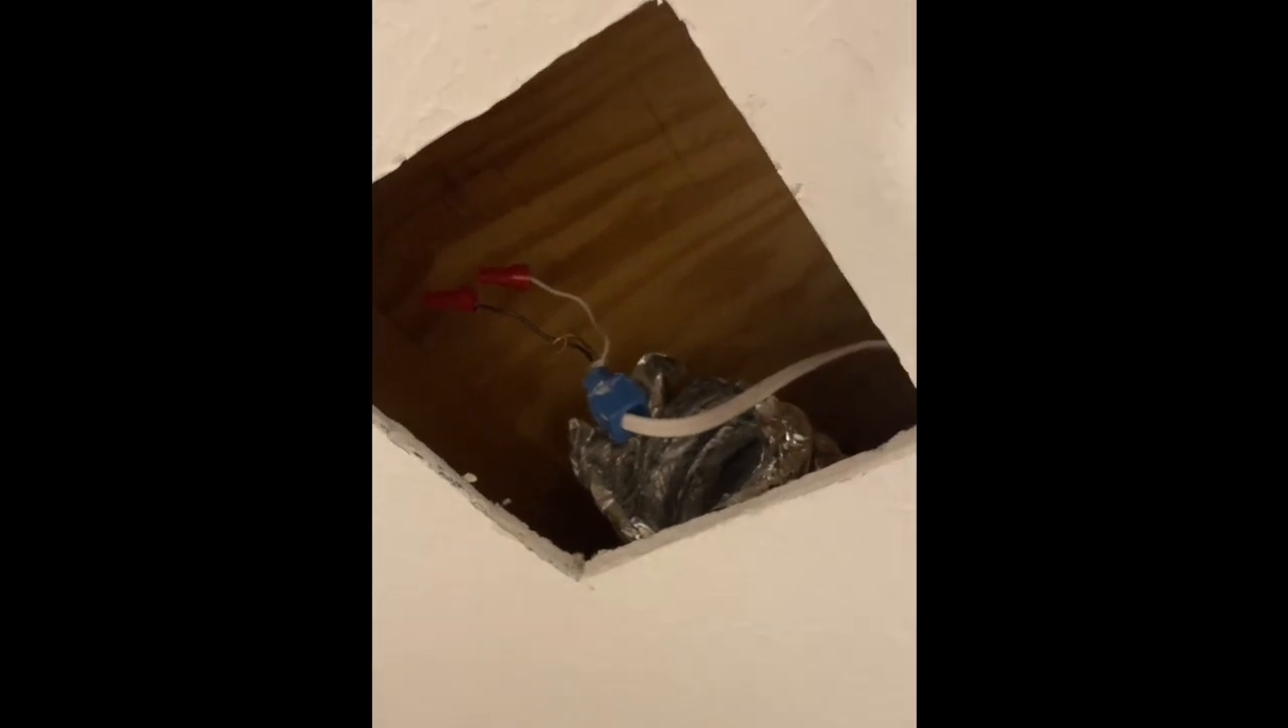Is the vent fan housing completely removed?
Yes.